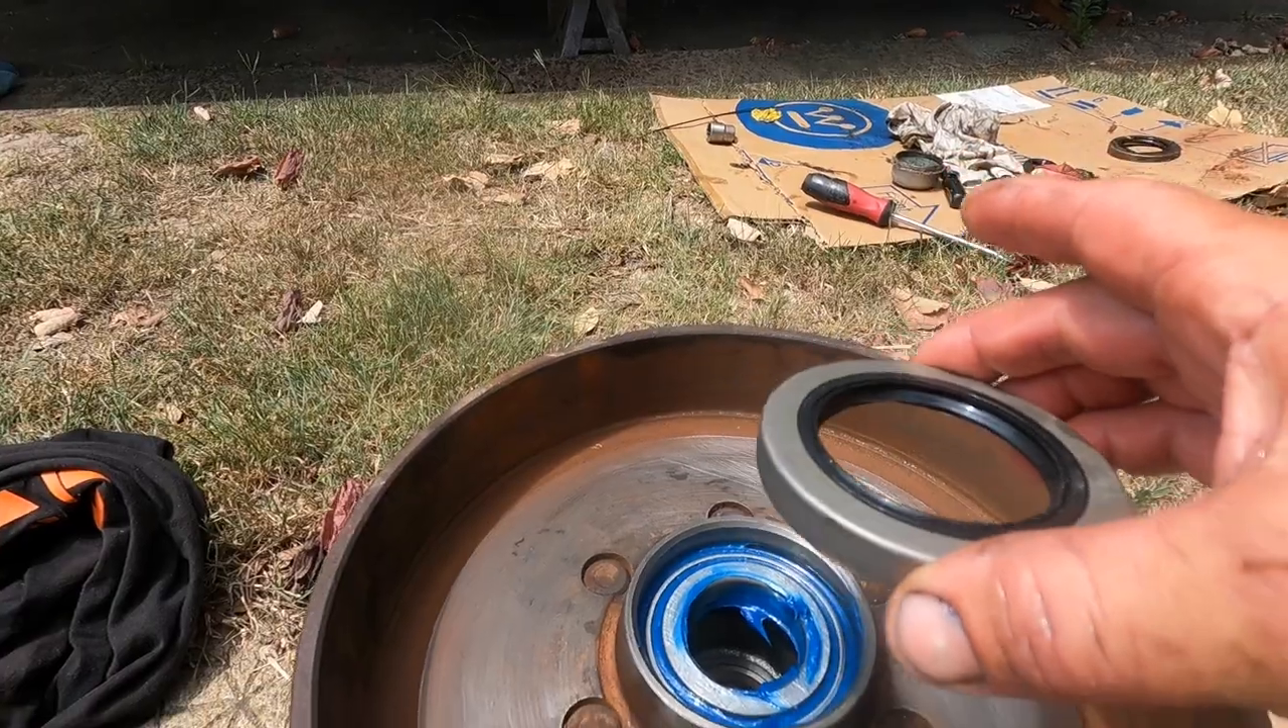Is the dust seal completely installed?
No.